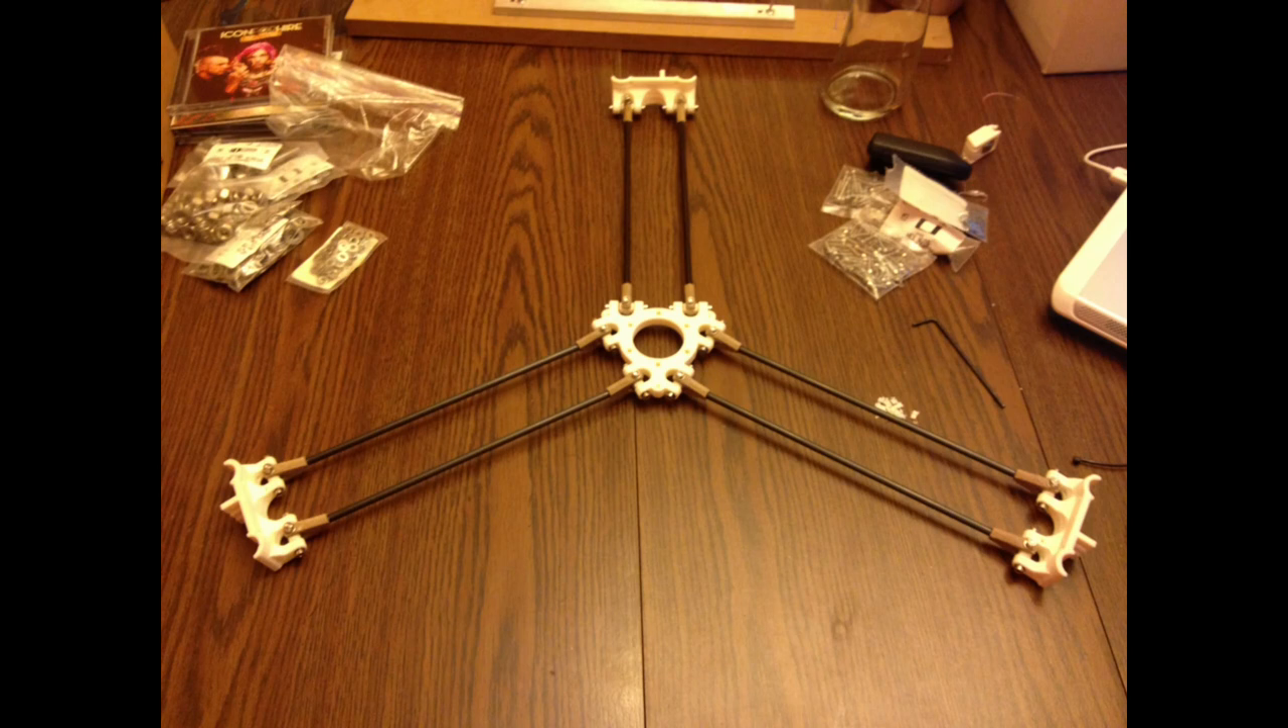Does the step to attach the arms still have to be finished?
No.